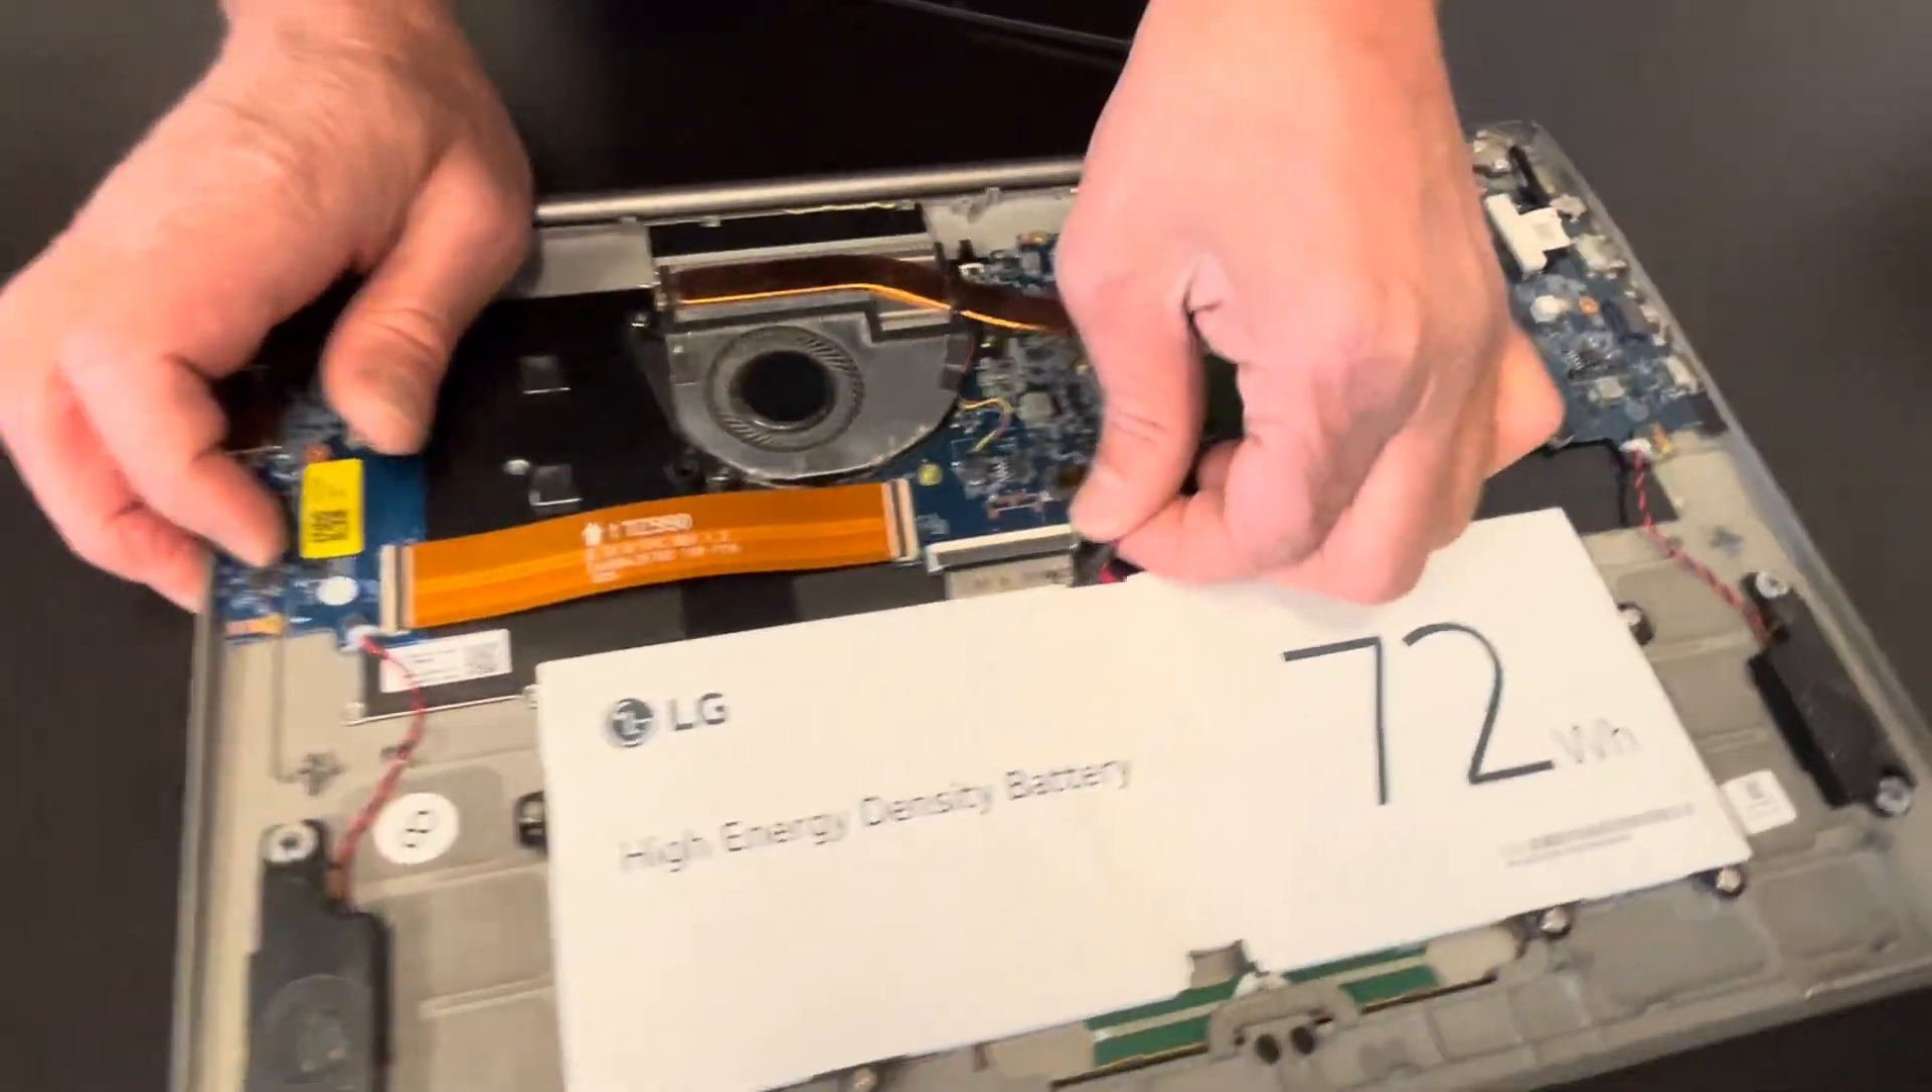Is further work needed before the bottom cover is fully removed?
No.